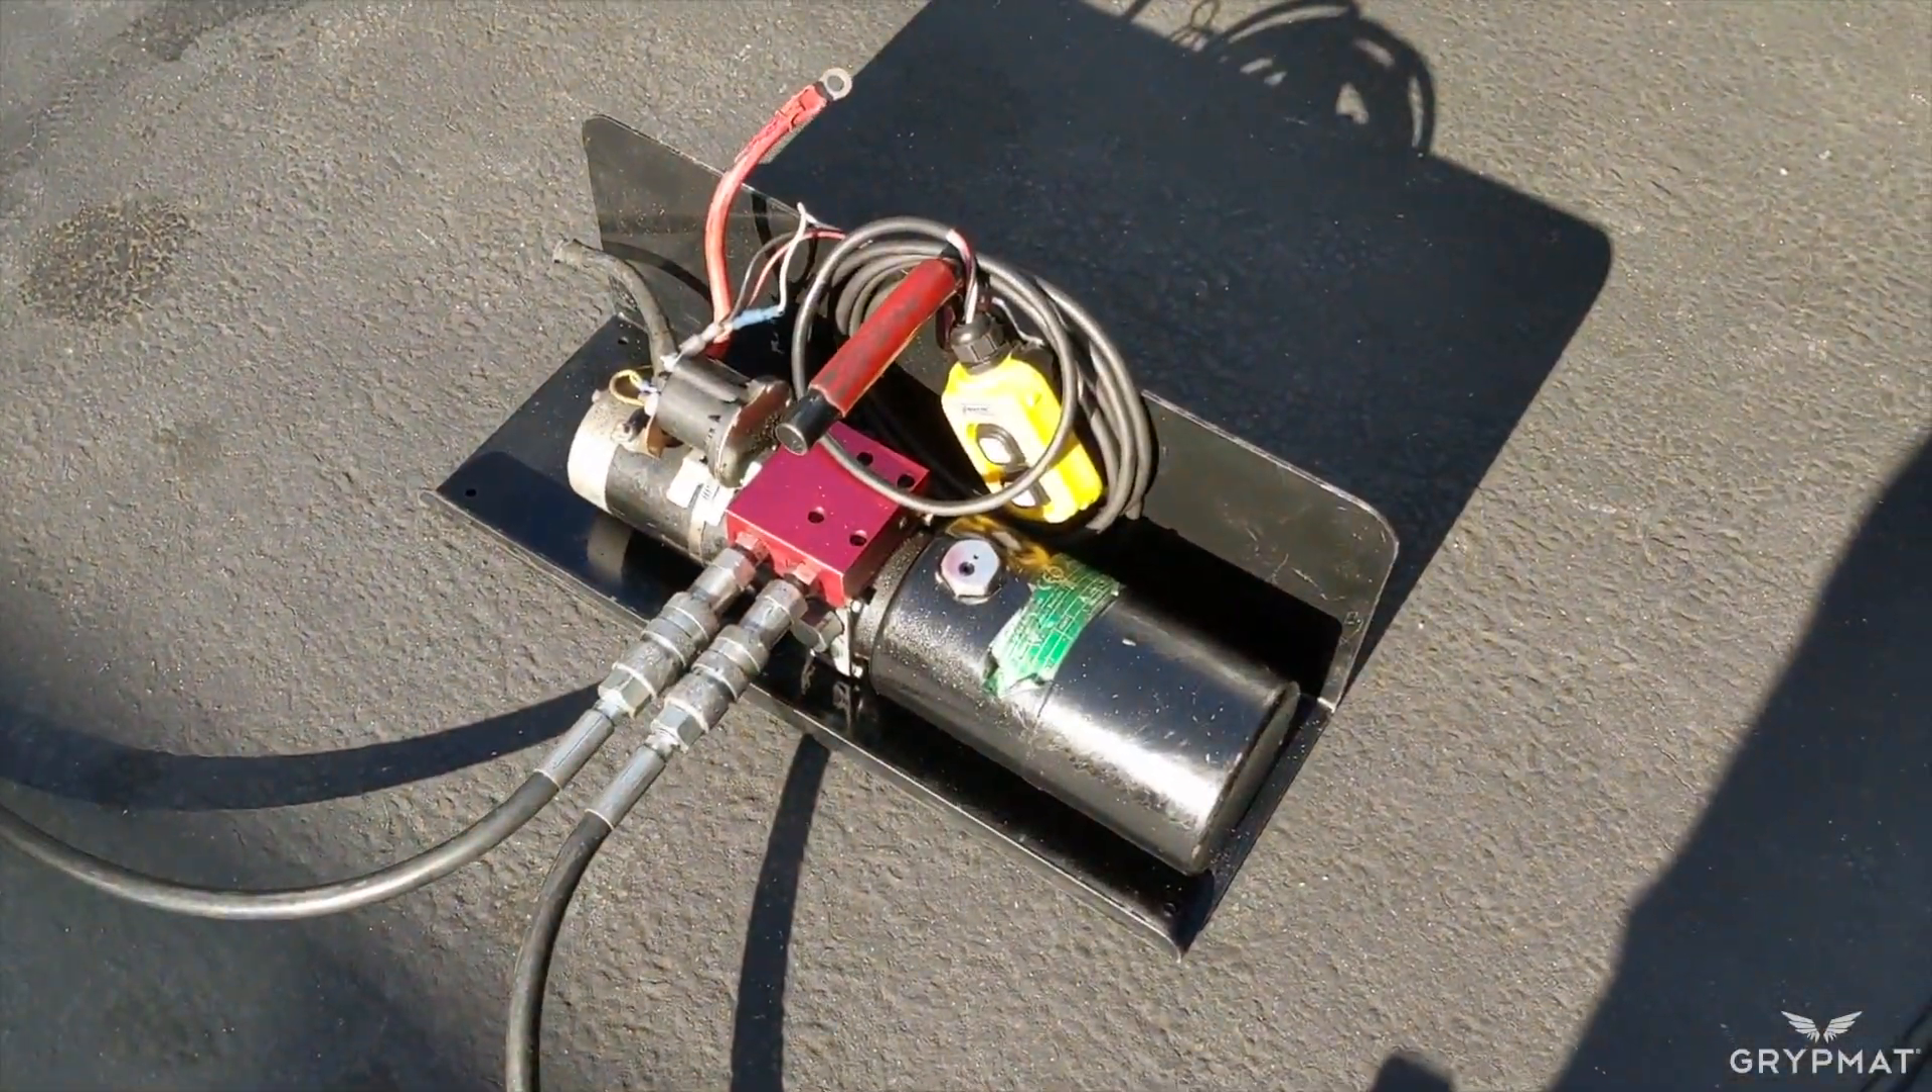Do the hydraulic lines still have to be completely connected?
No.